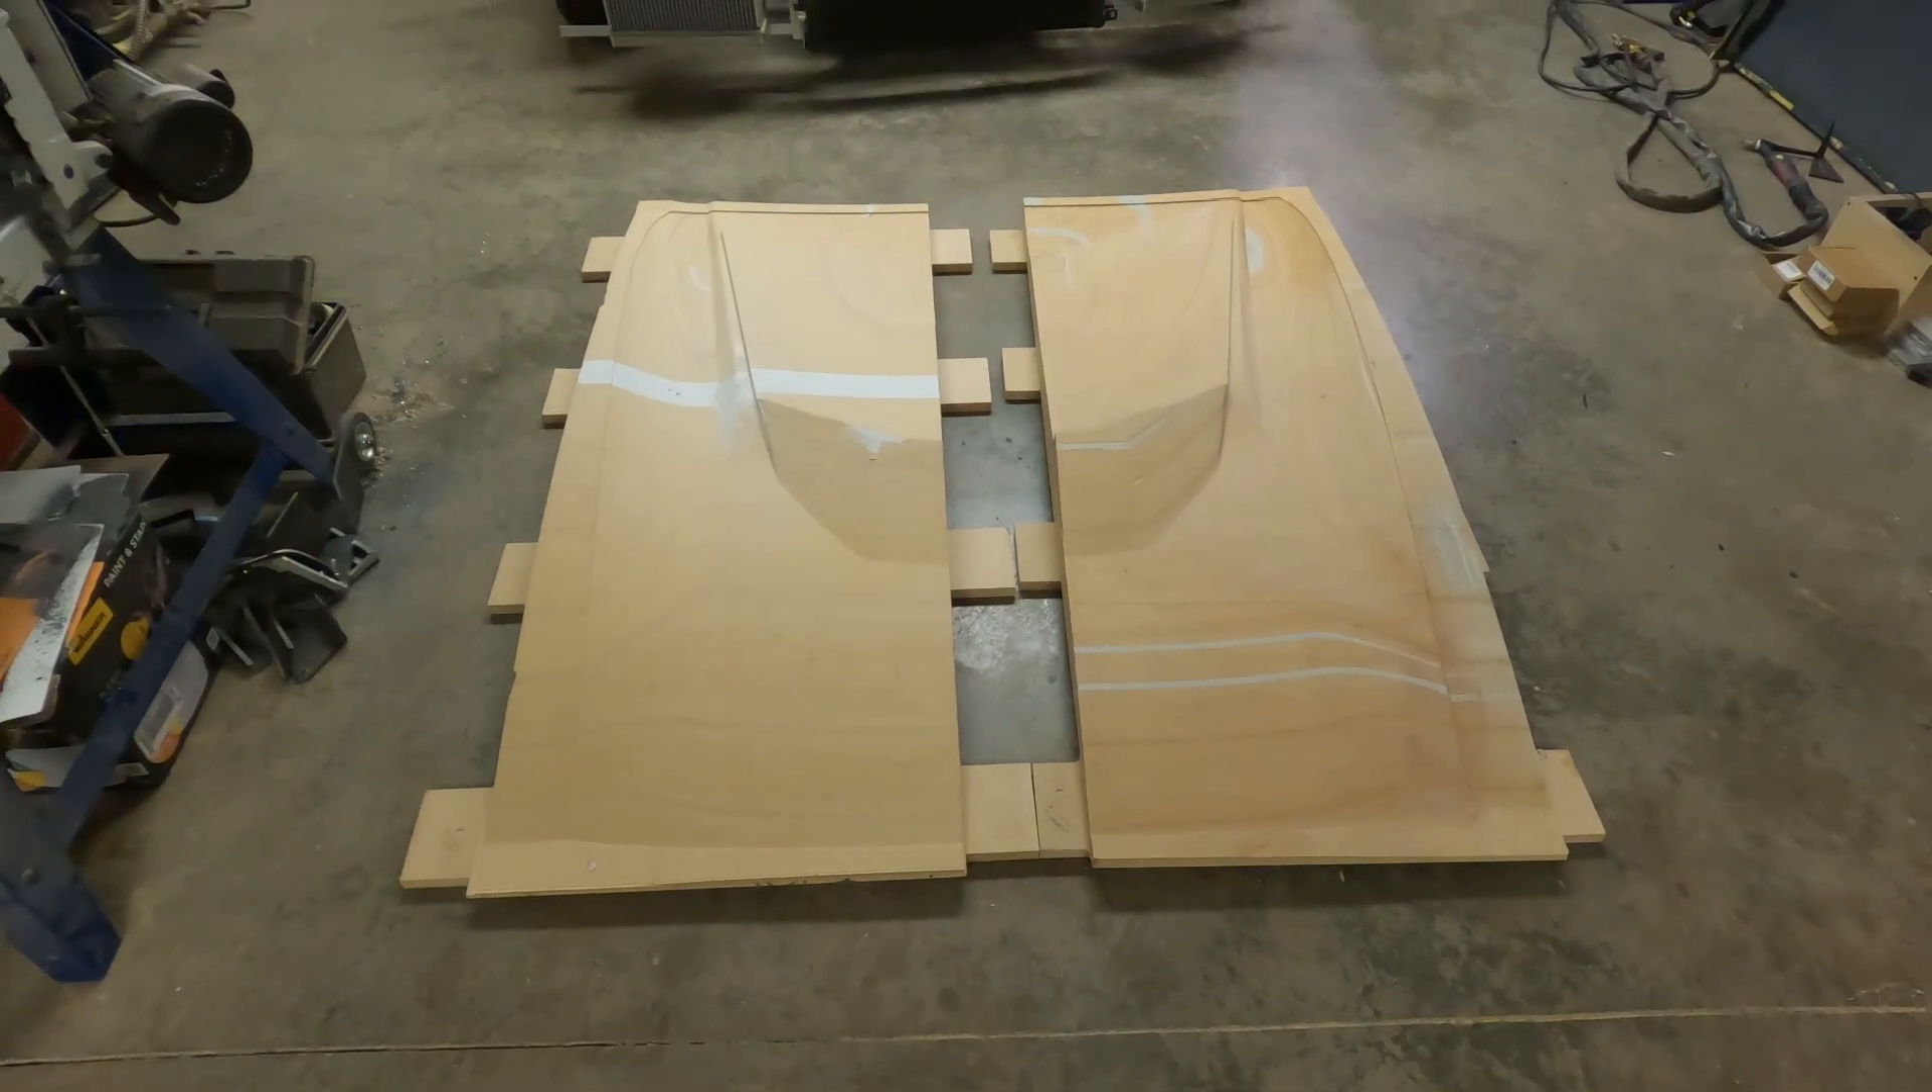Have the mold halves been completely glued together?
No.